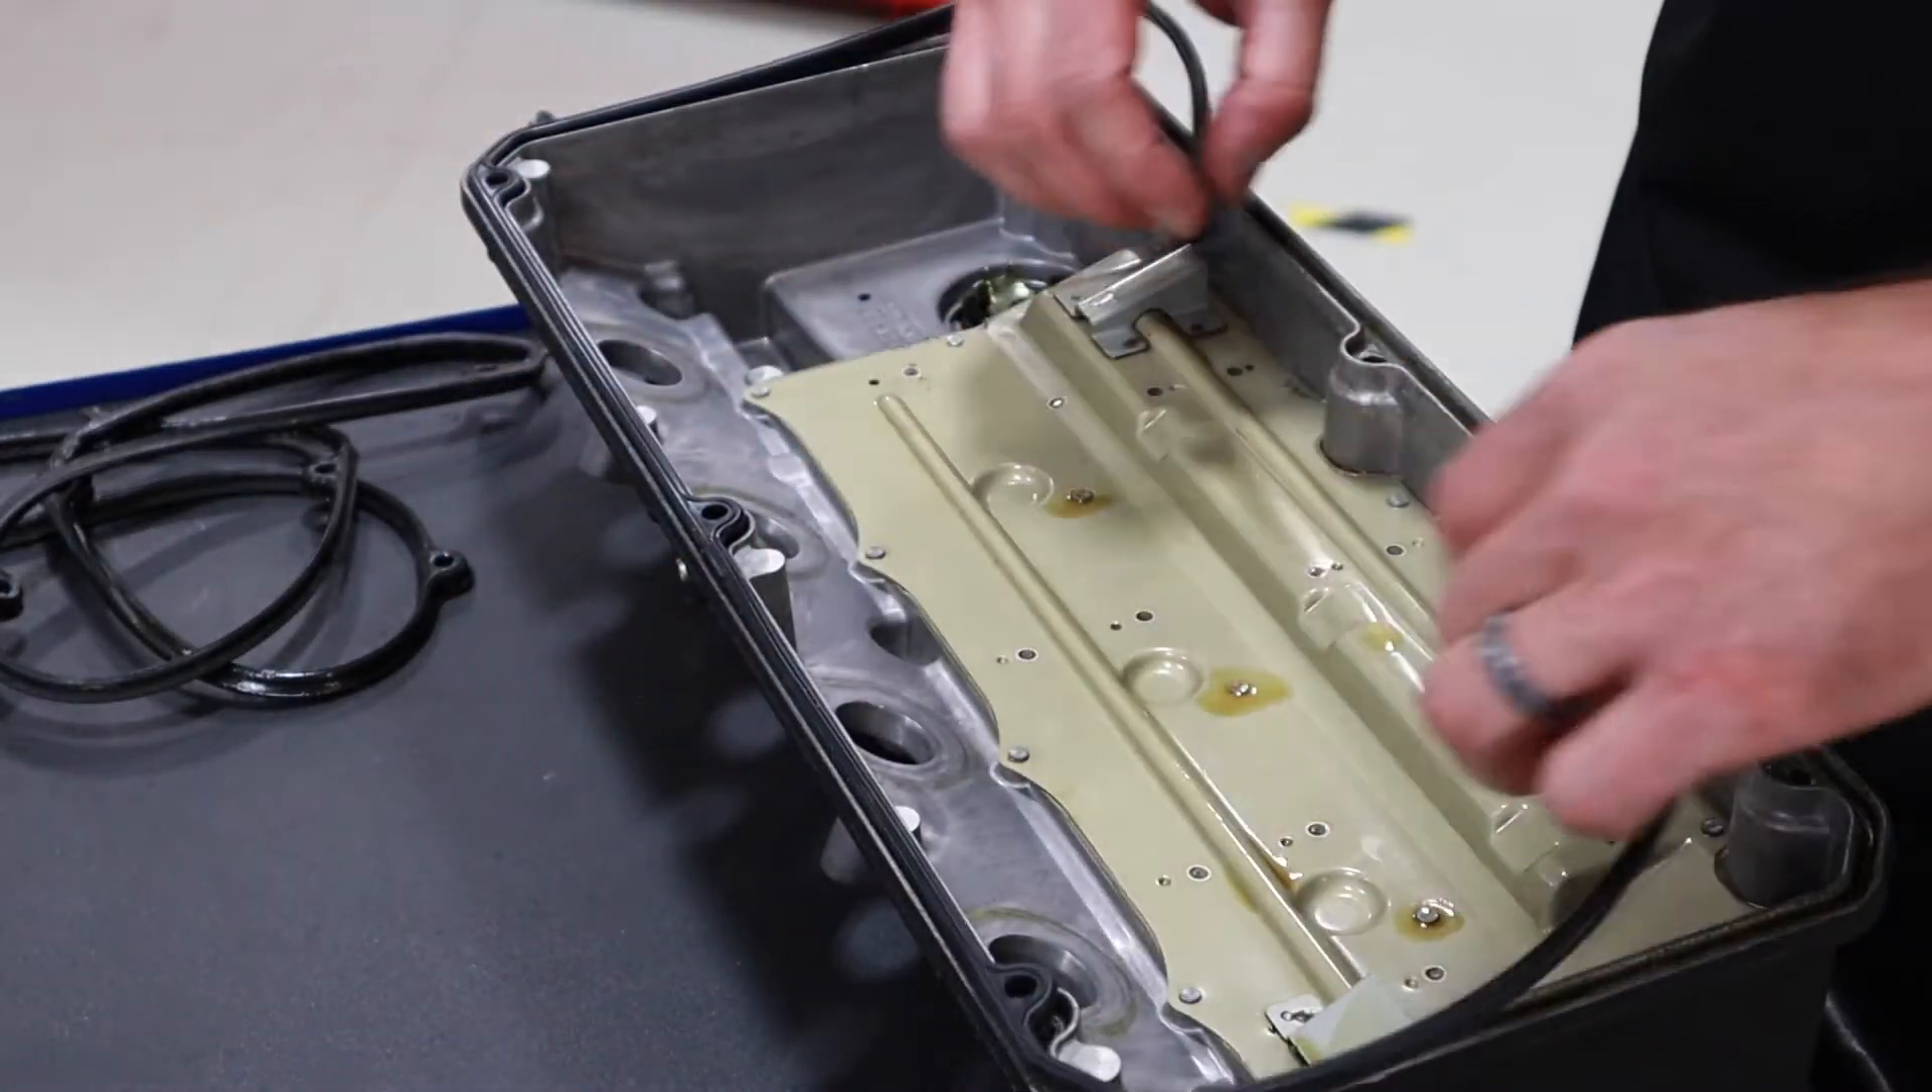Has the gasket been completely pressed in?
No.